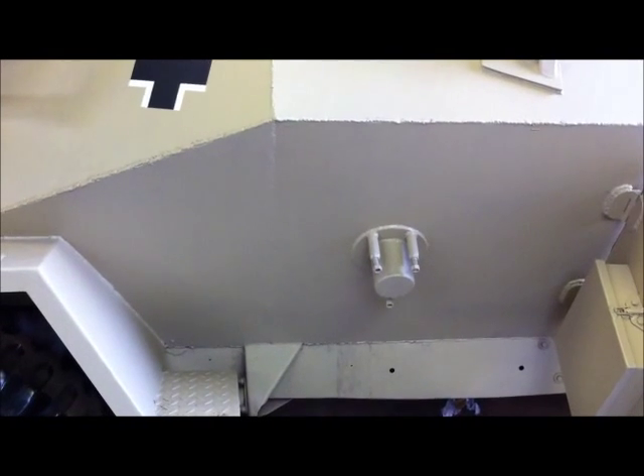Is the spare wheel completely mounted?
No.